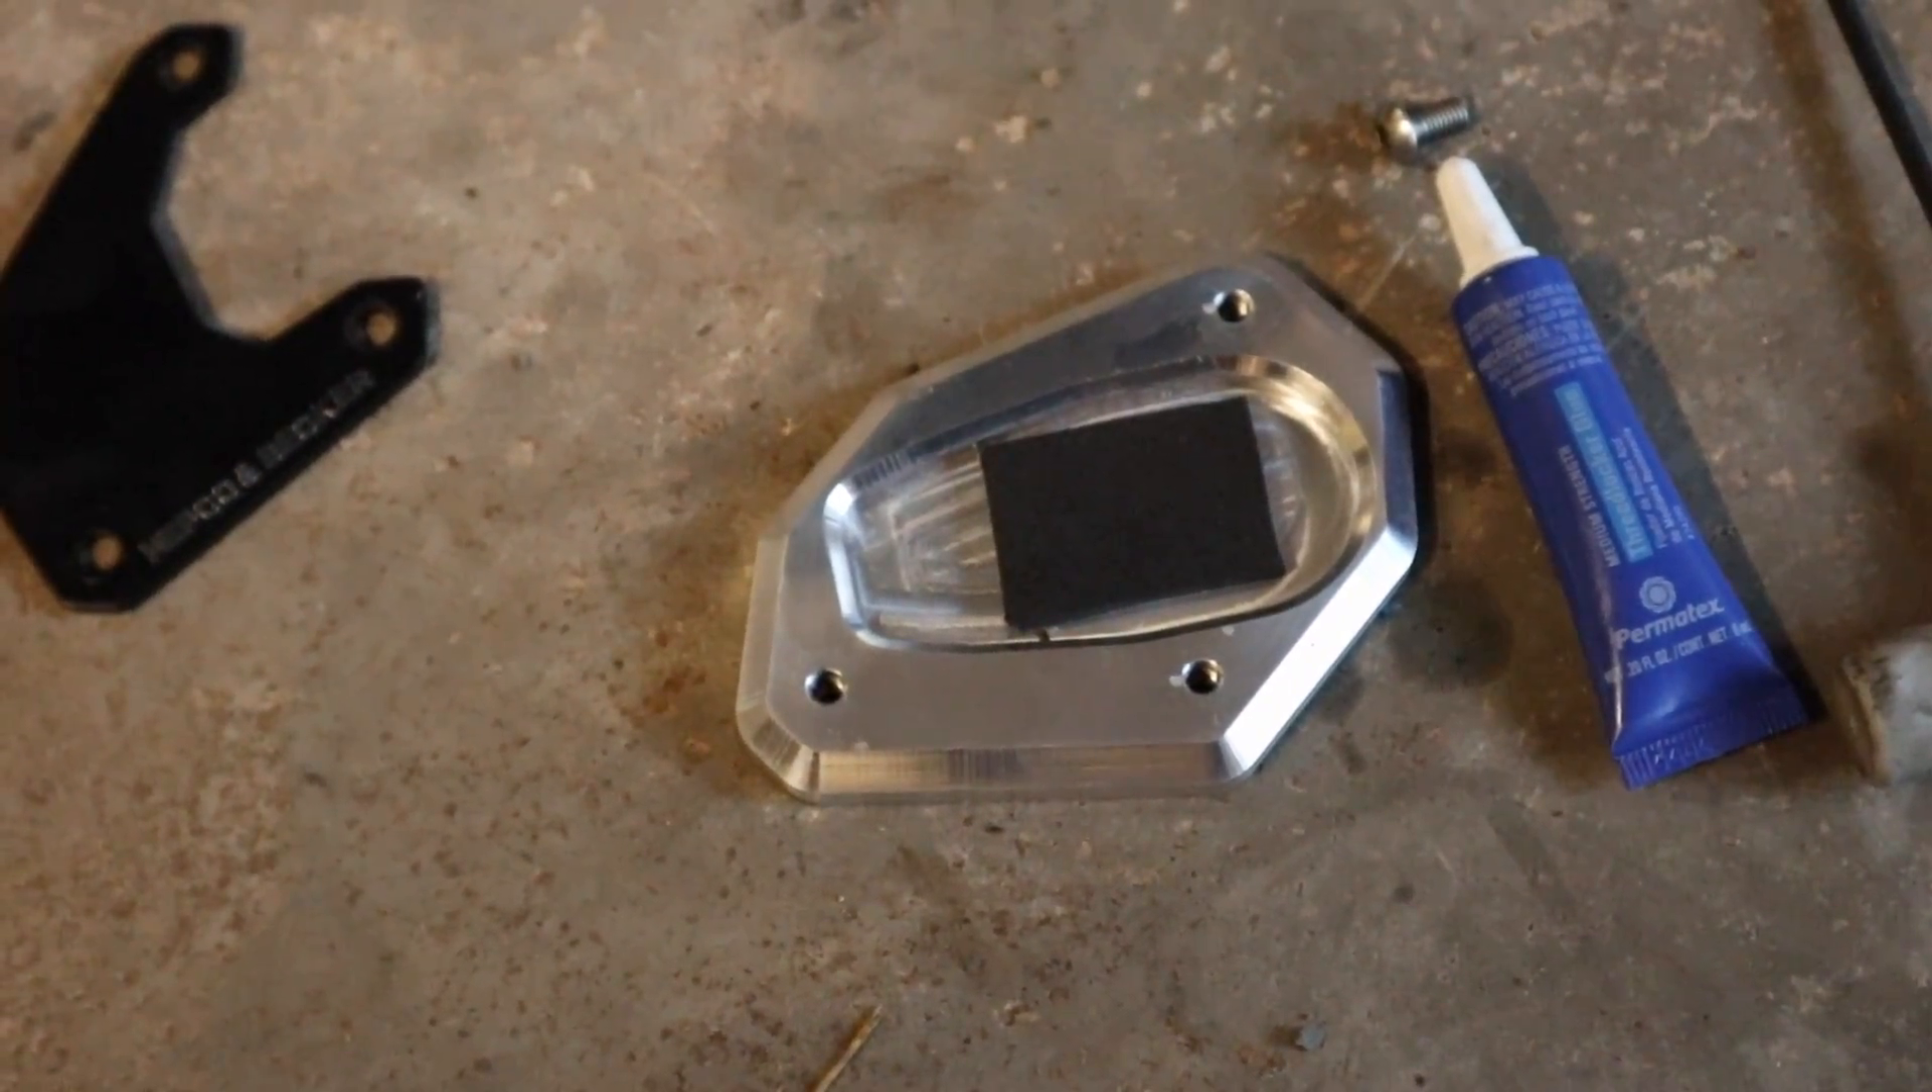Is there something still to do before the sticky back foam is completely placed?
No.